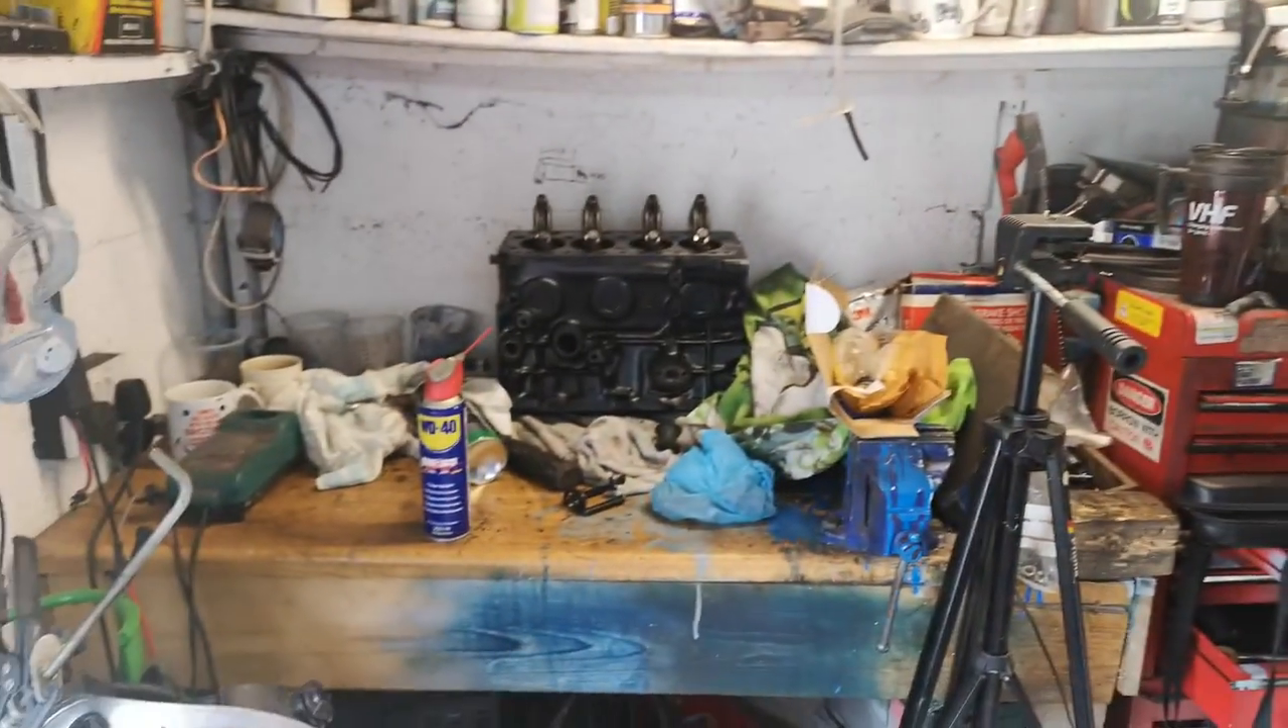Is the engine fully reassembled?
No.